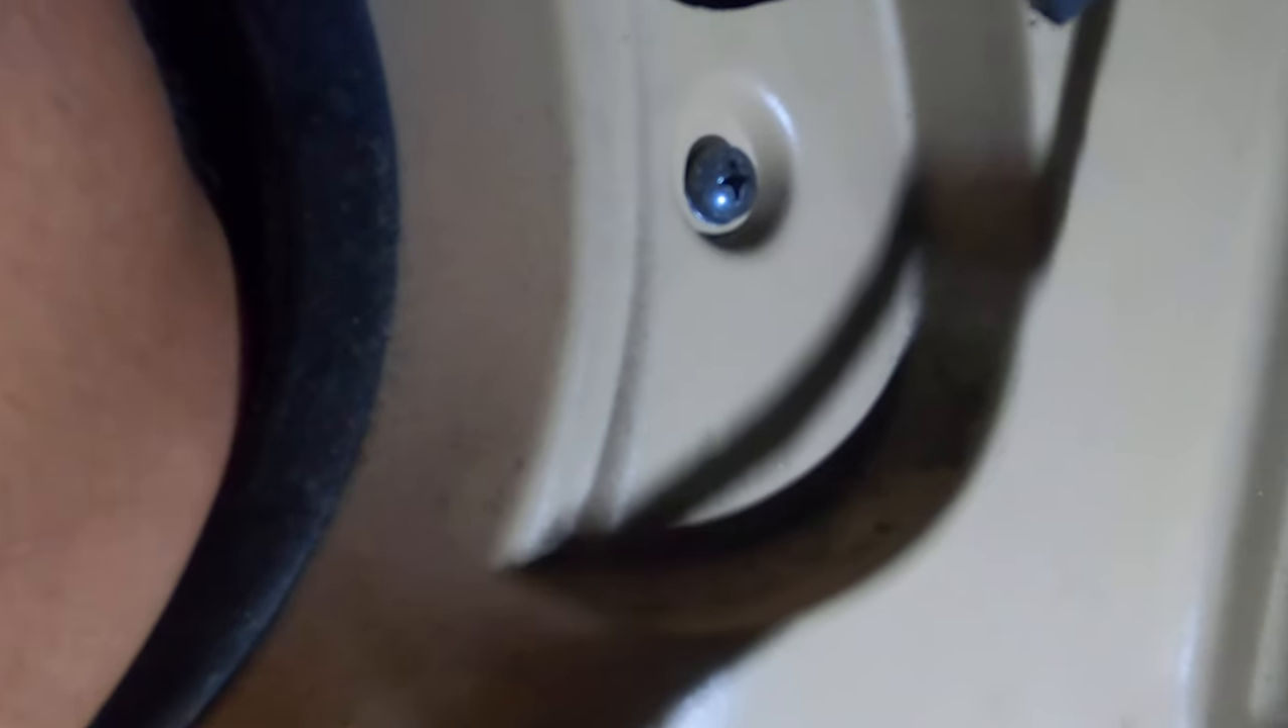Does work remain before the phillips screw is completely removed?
Yes.